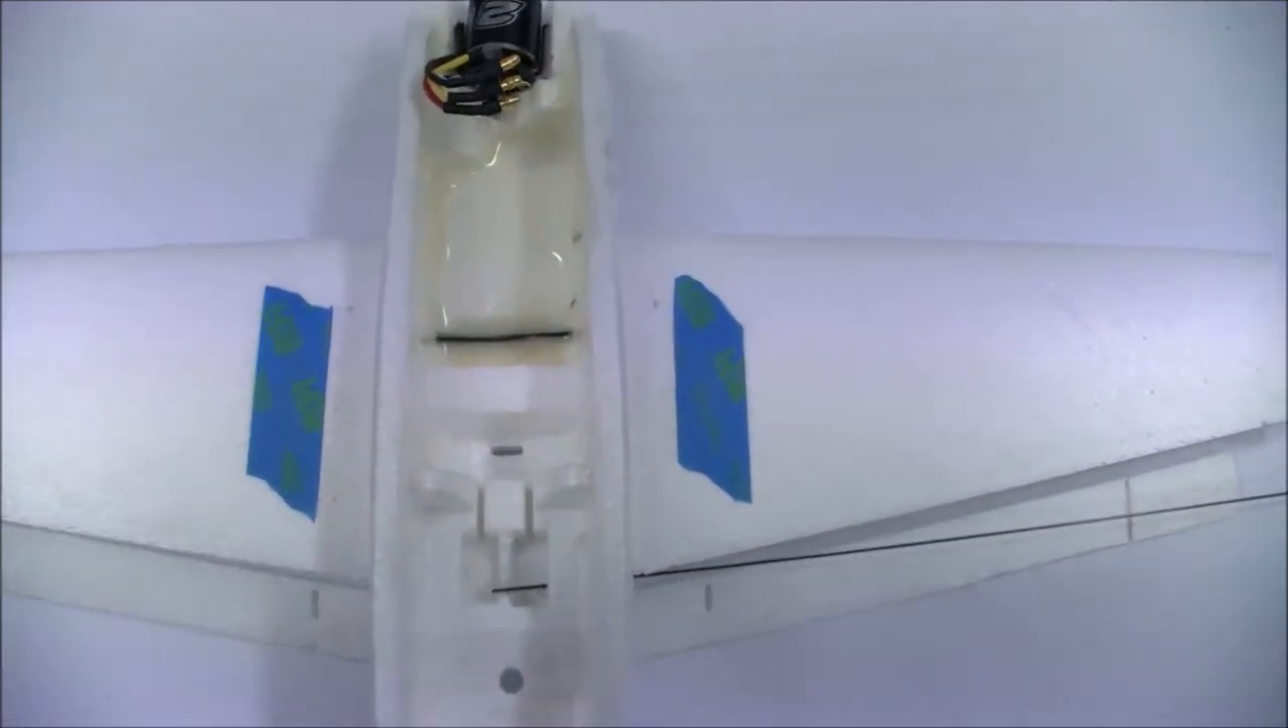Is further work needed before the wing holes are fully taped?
No.